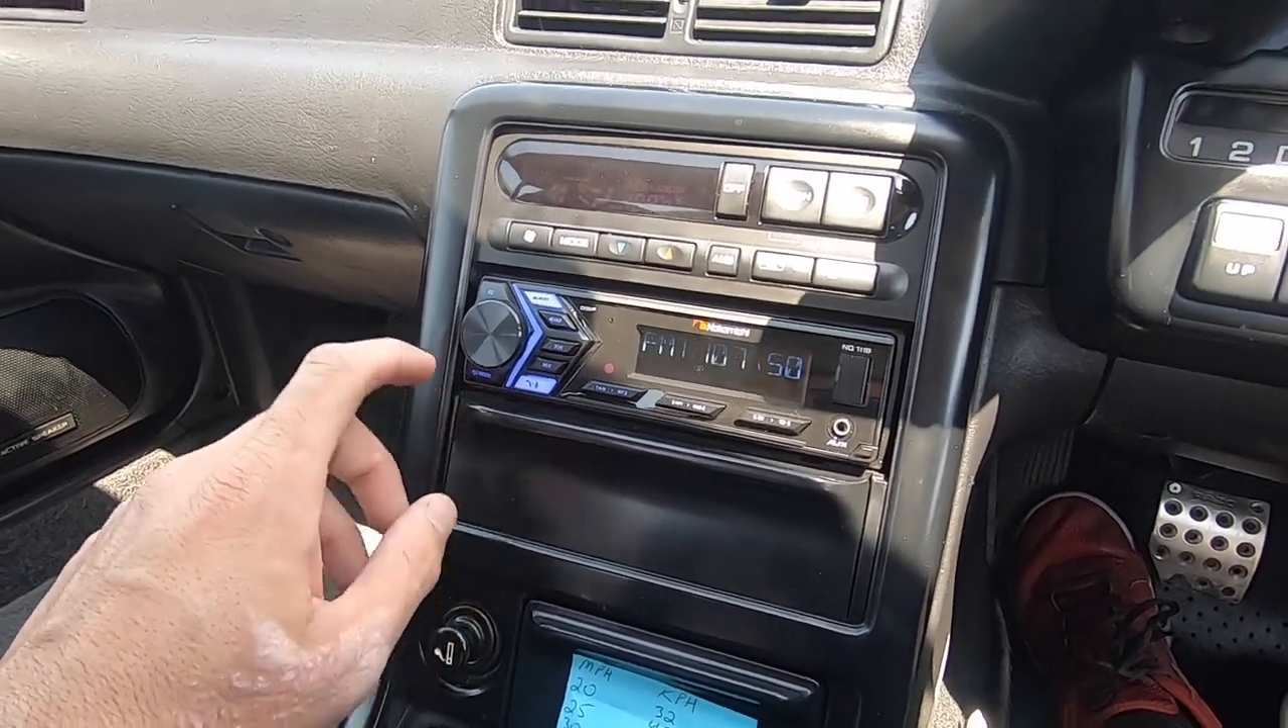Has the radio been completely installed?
Yes.